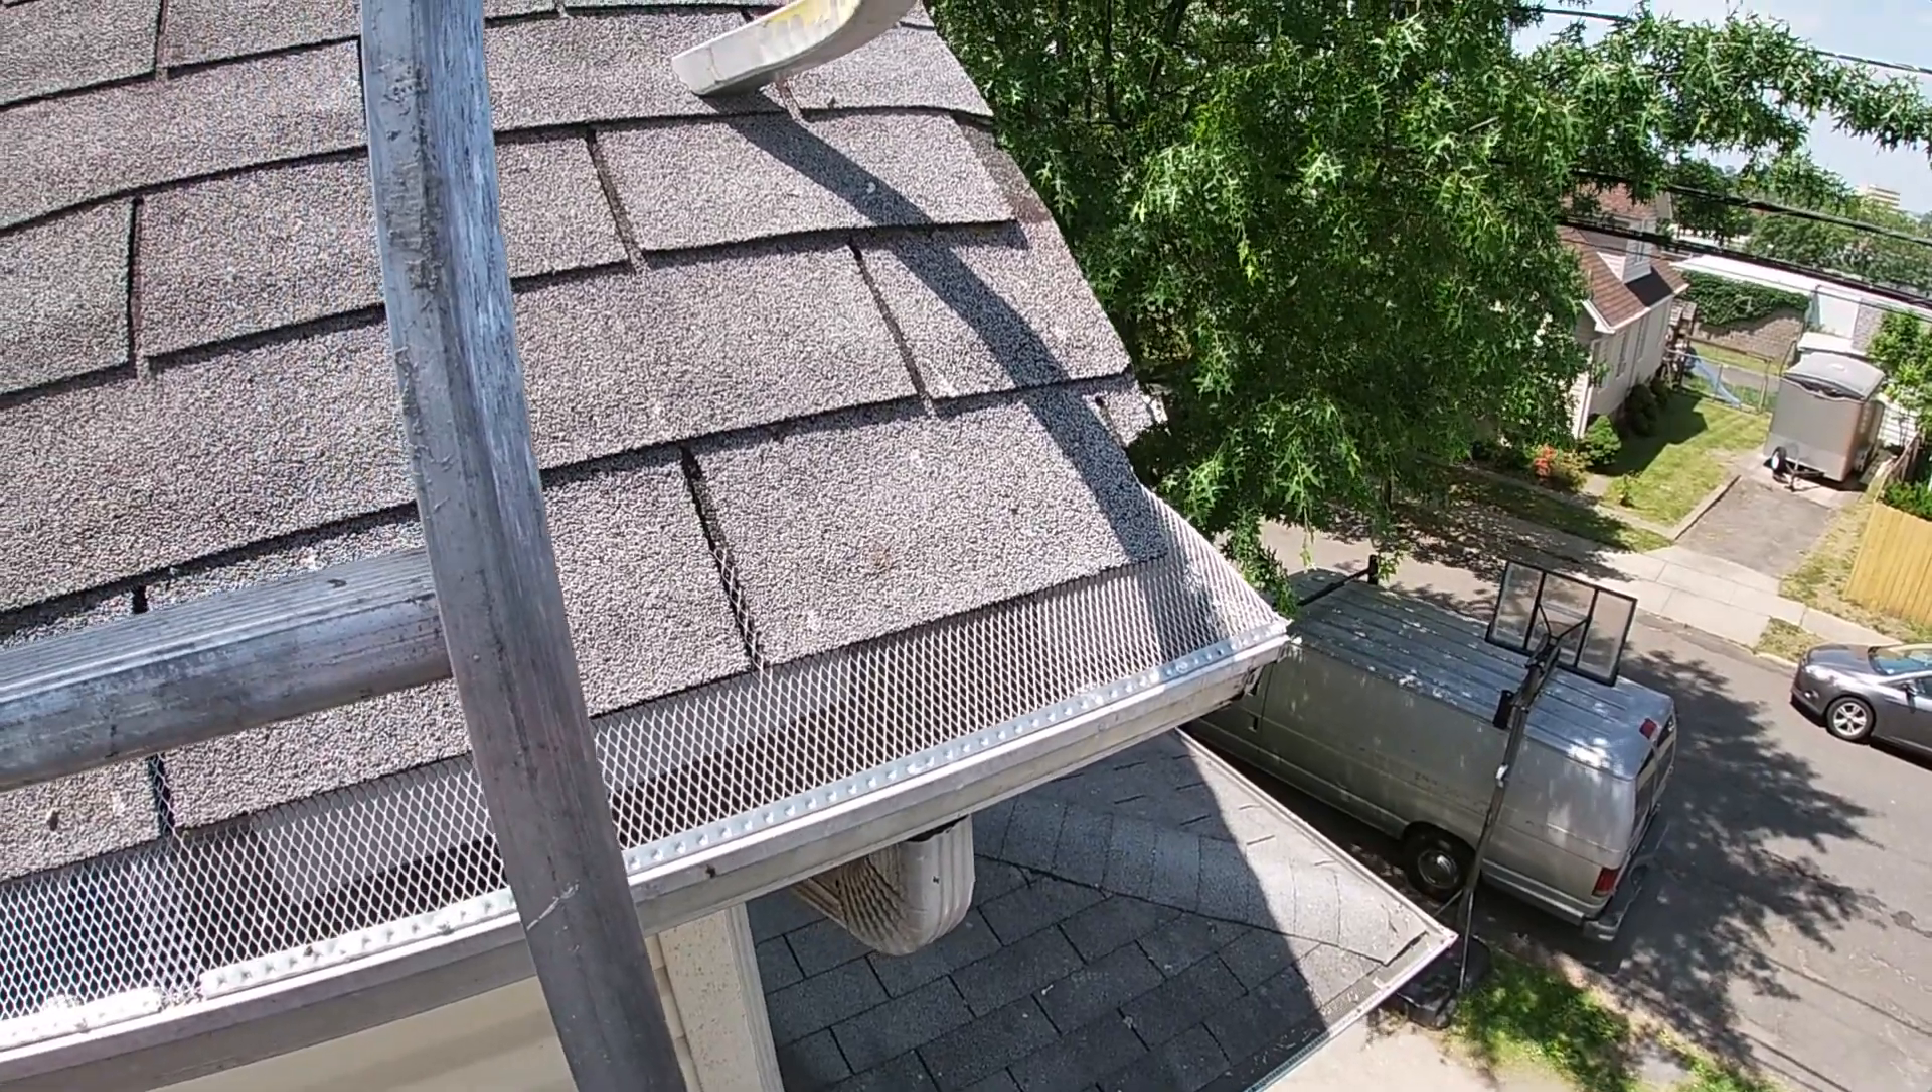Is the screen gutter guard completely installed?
Yes.